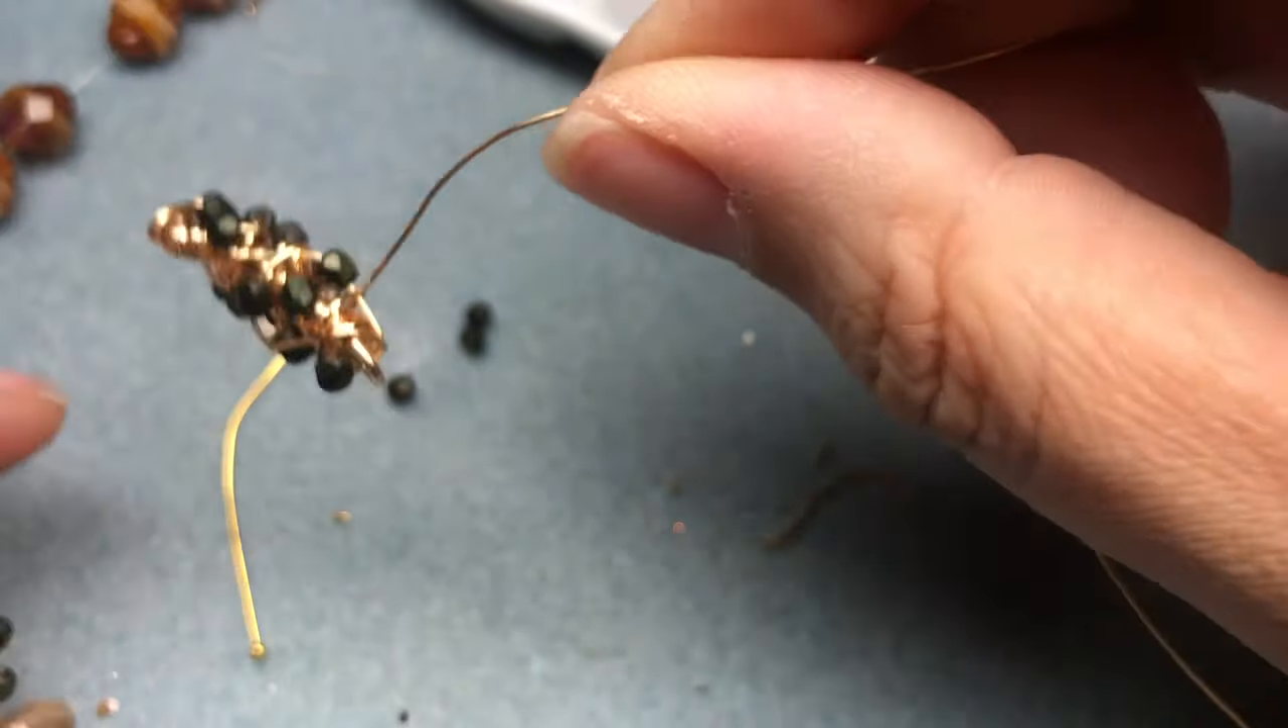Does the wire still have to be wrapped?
Yes.